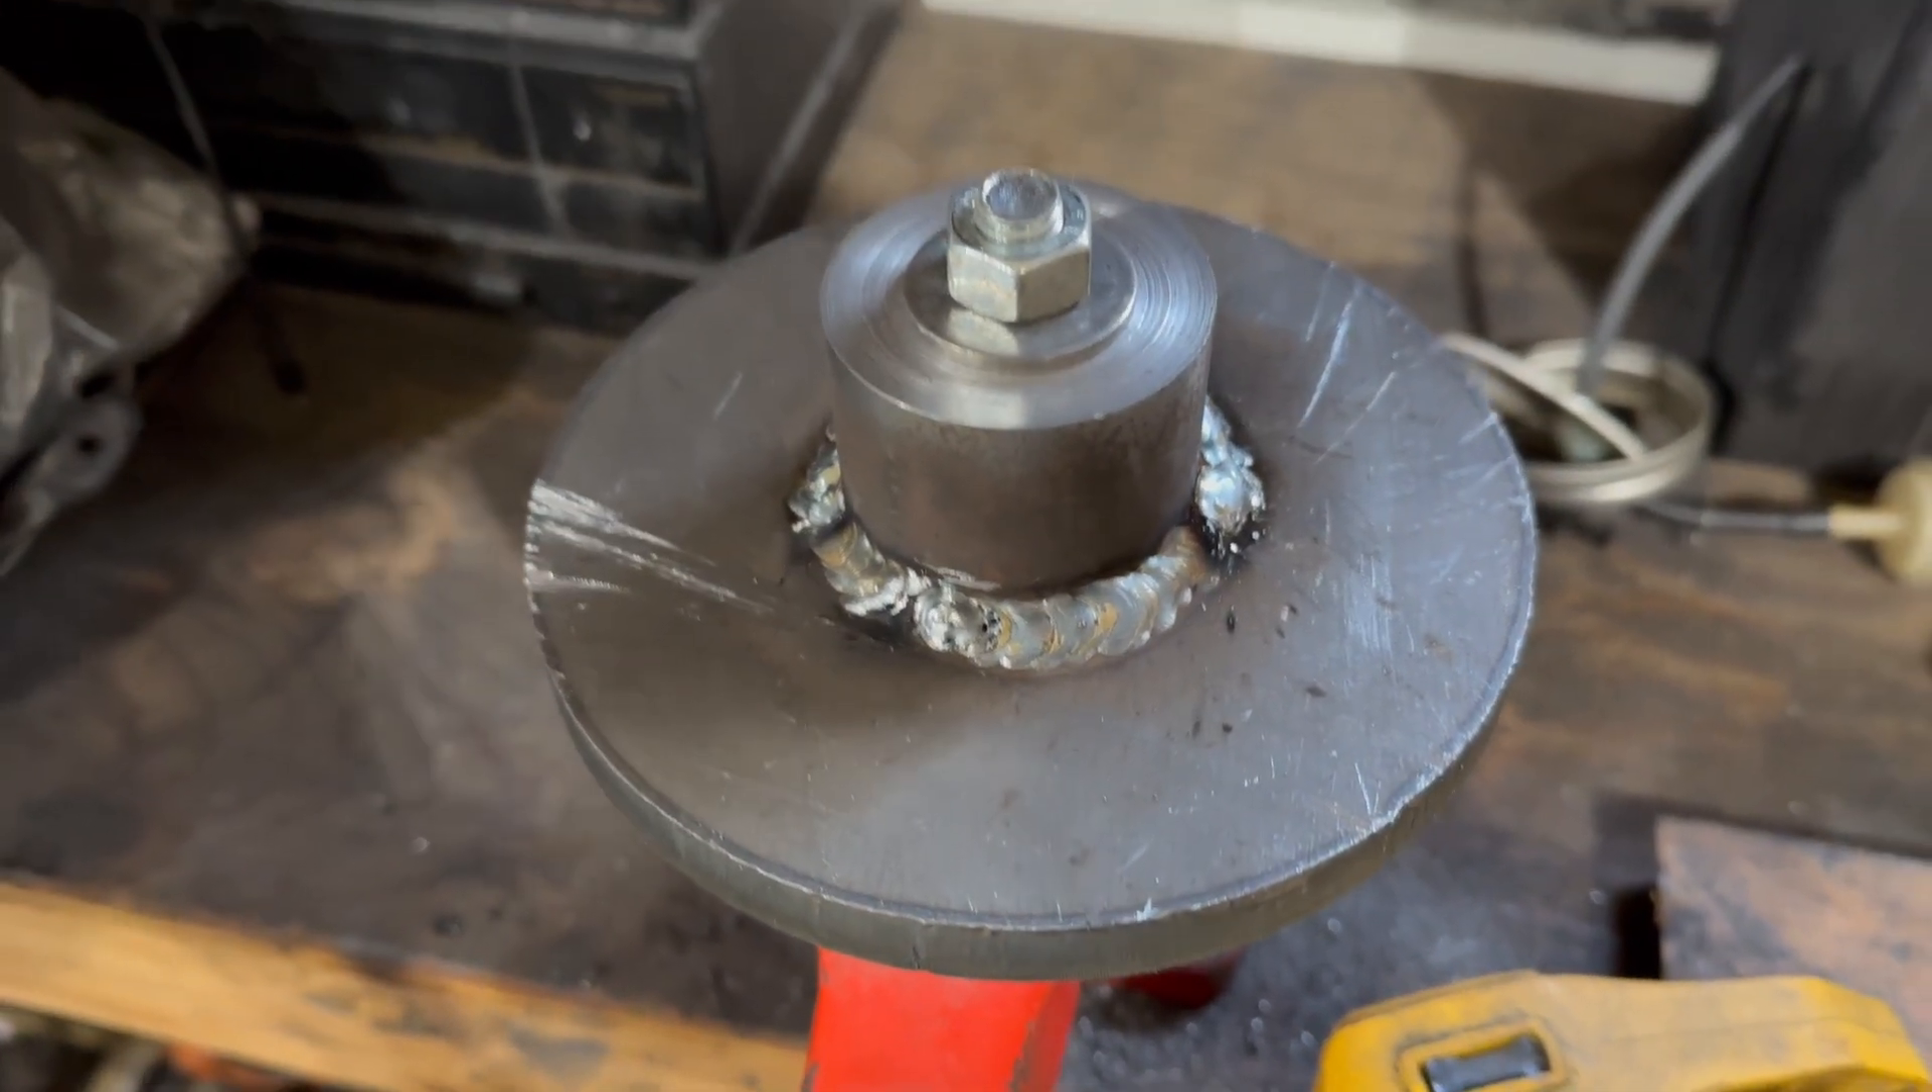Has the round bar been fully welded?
Yes.